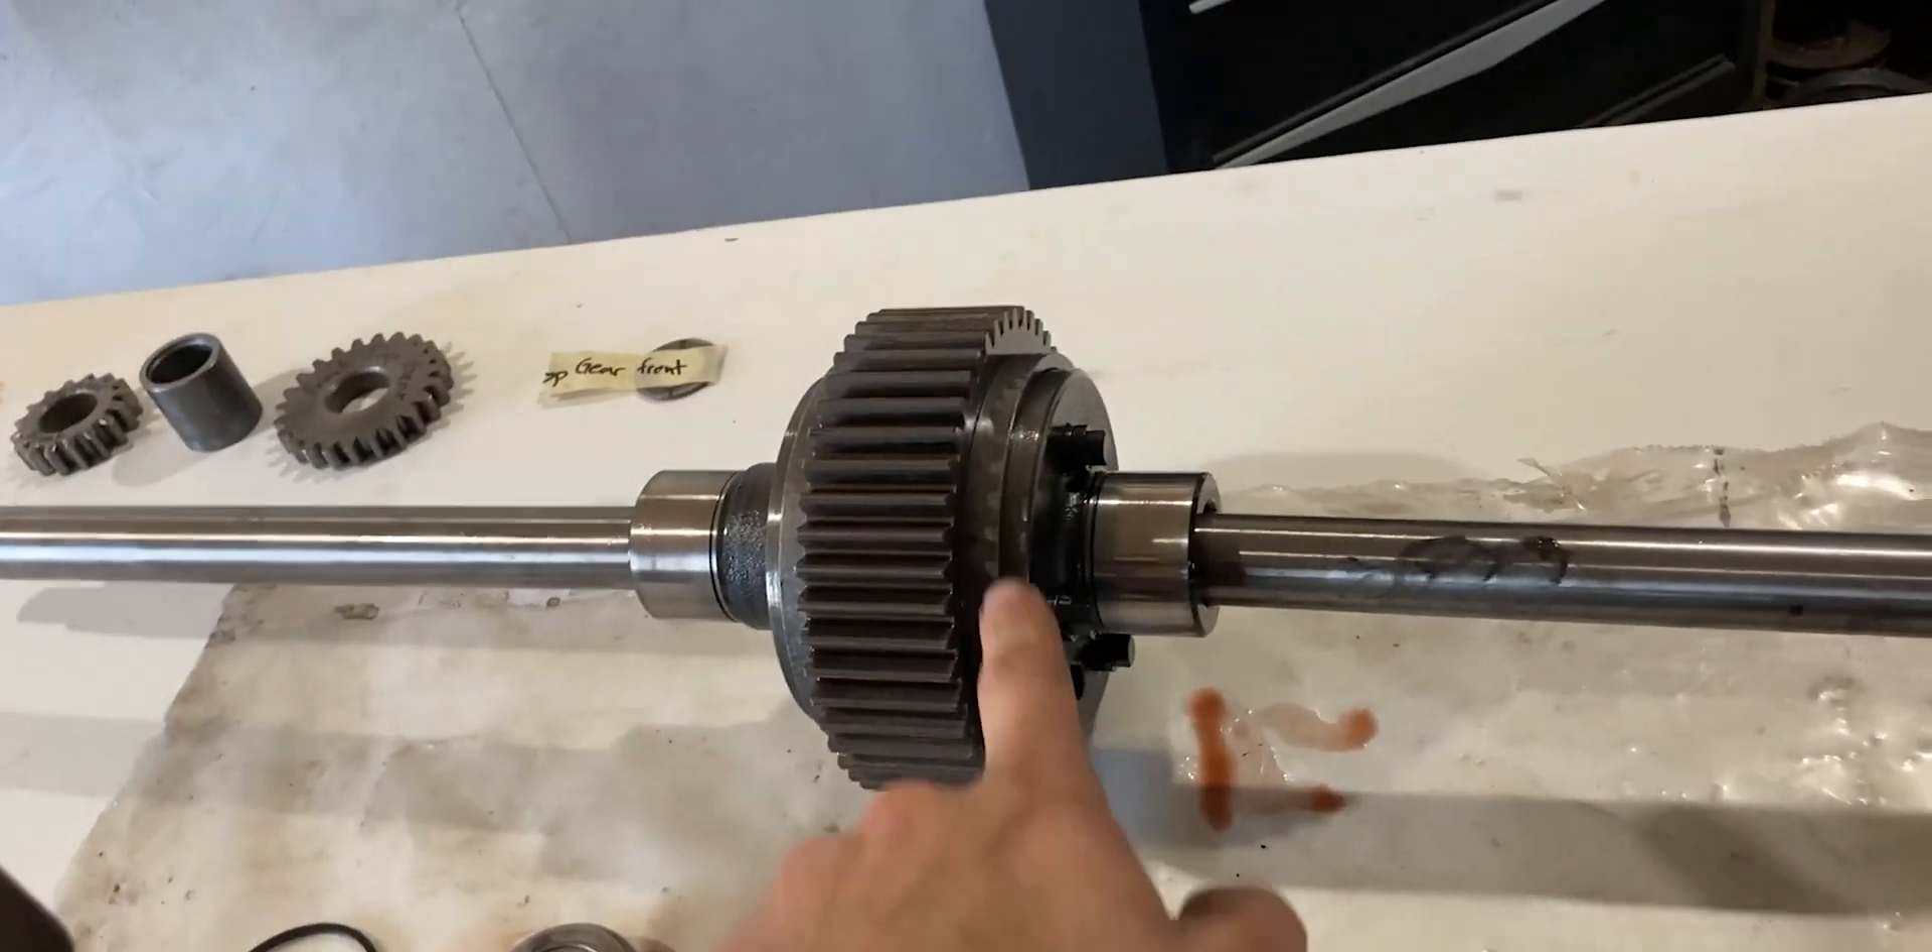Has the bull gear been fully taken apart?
No.